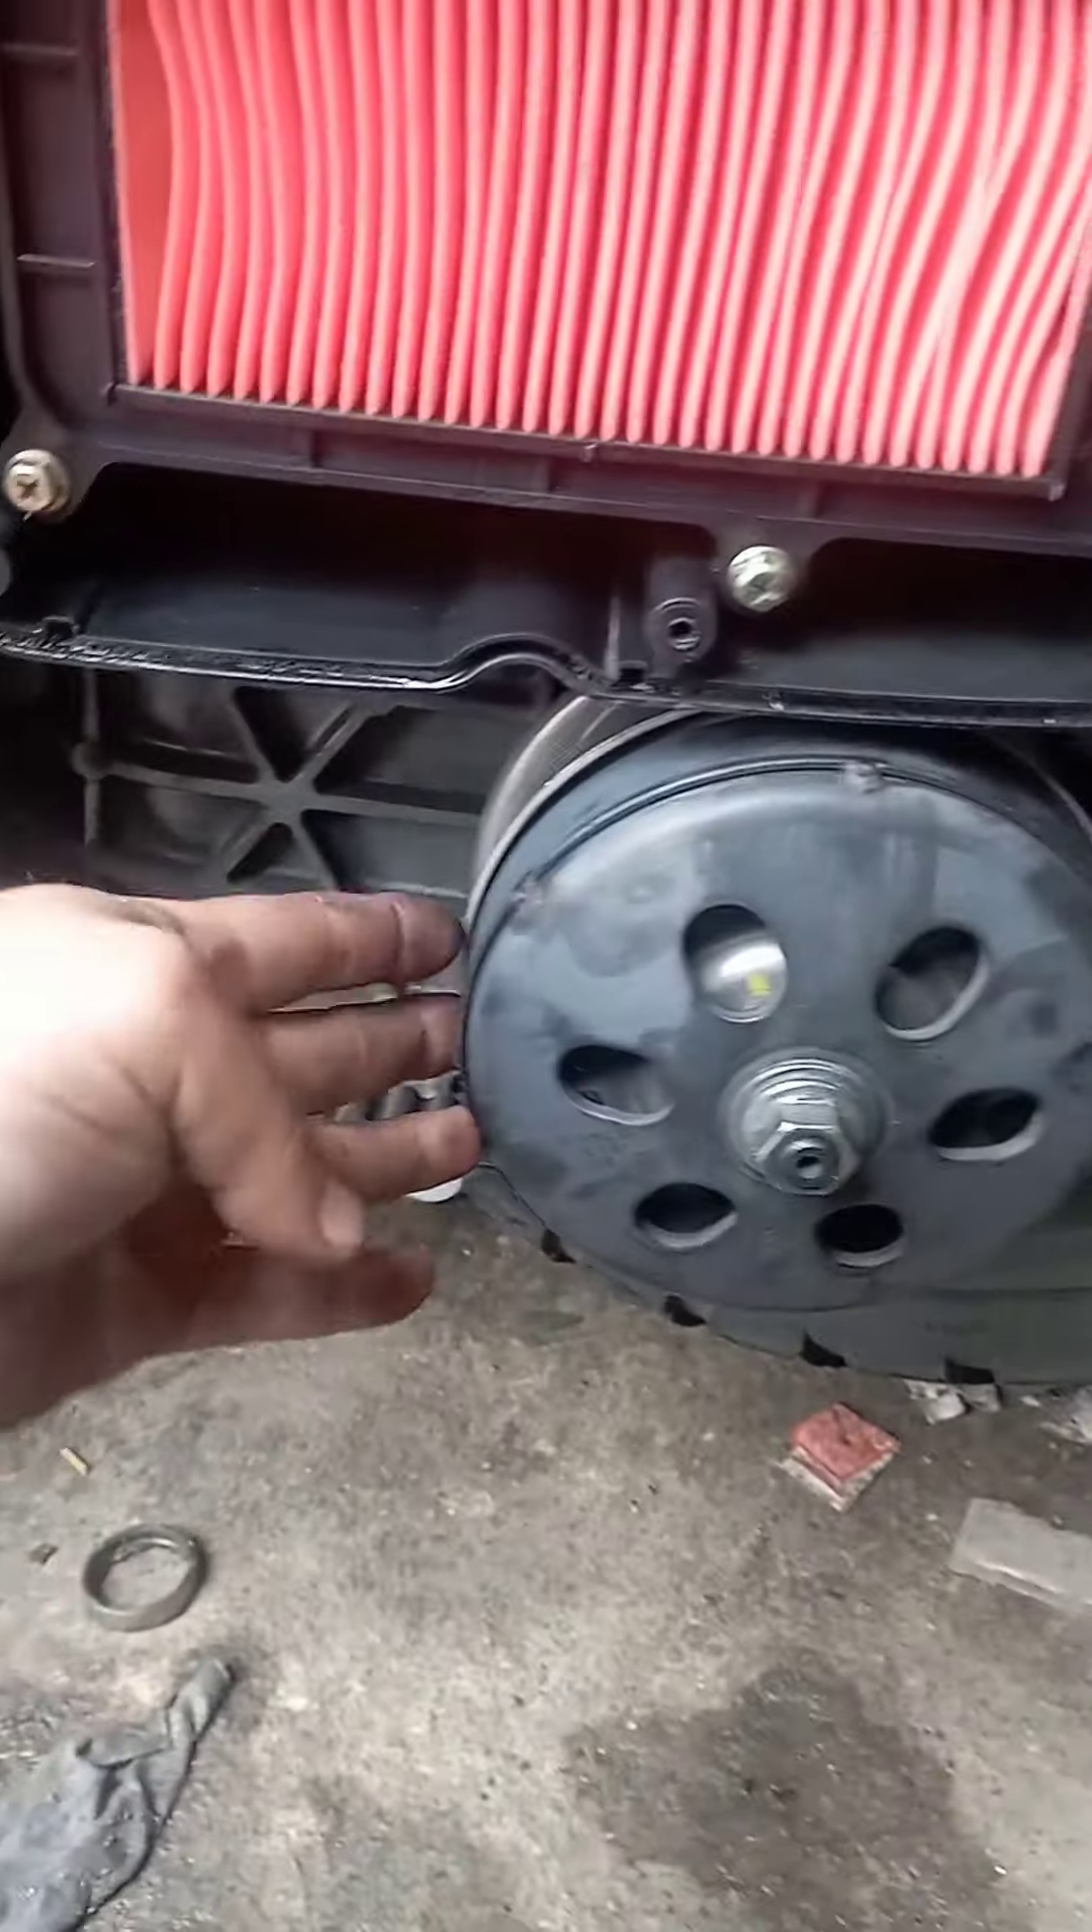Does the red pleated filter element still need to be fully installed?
No.